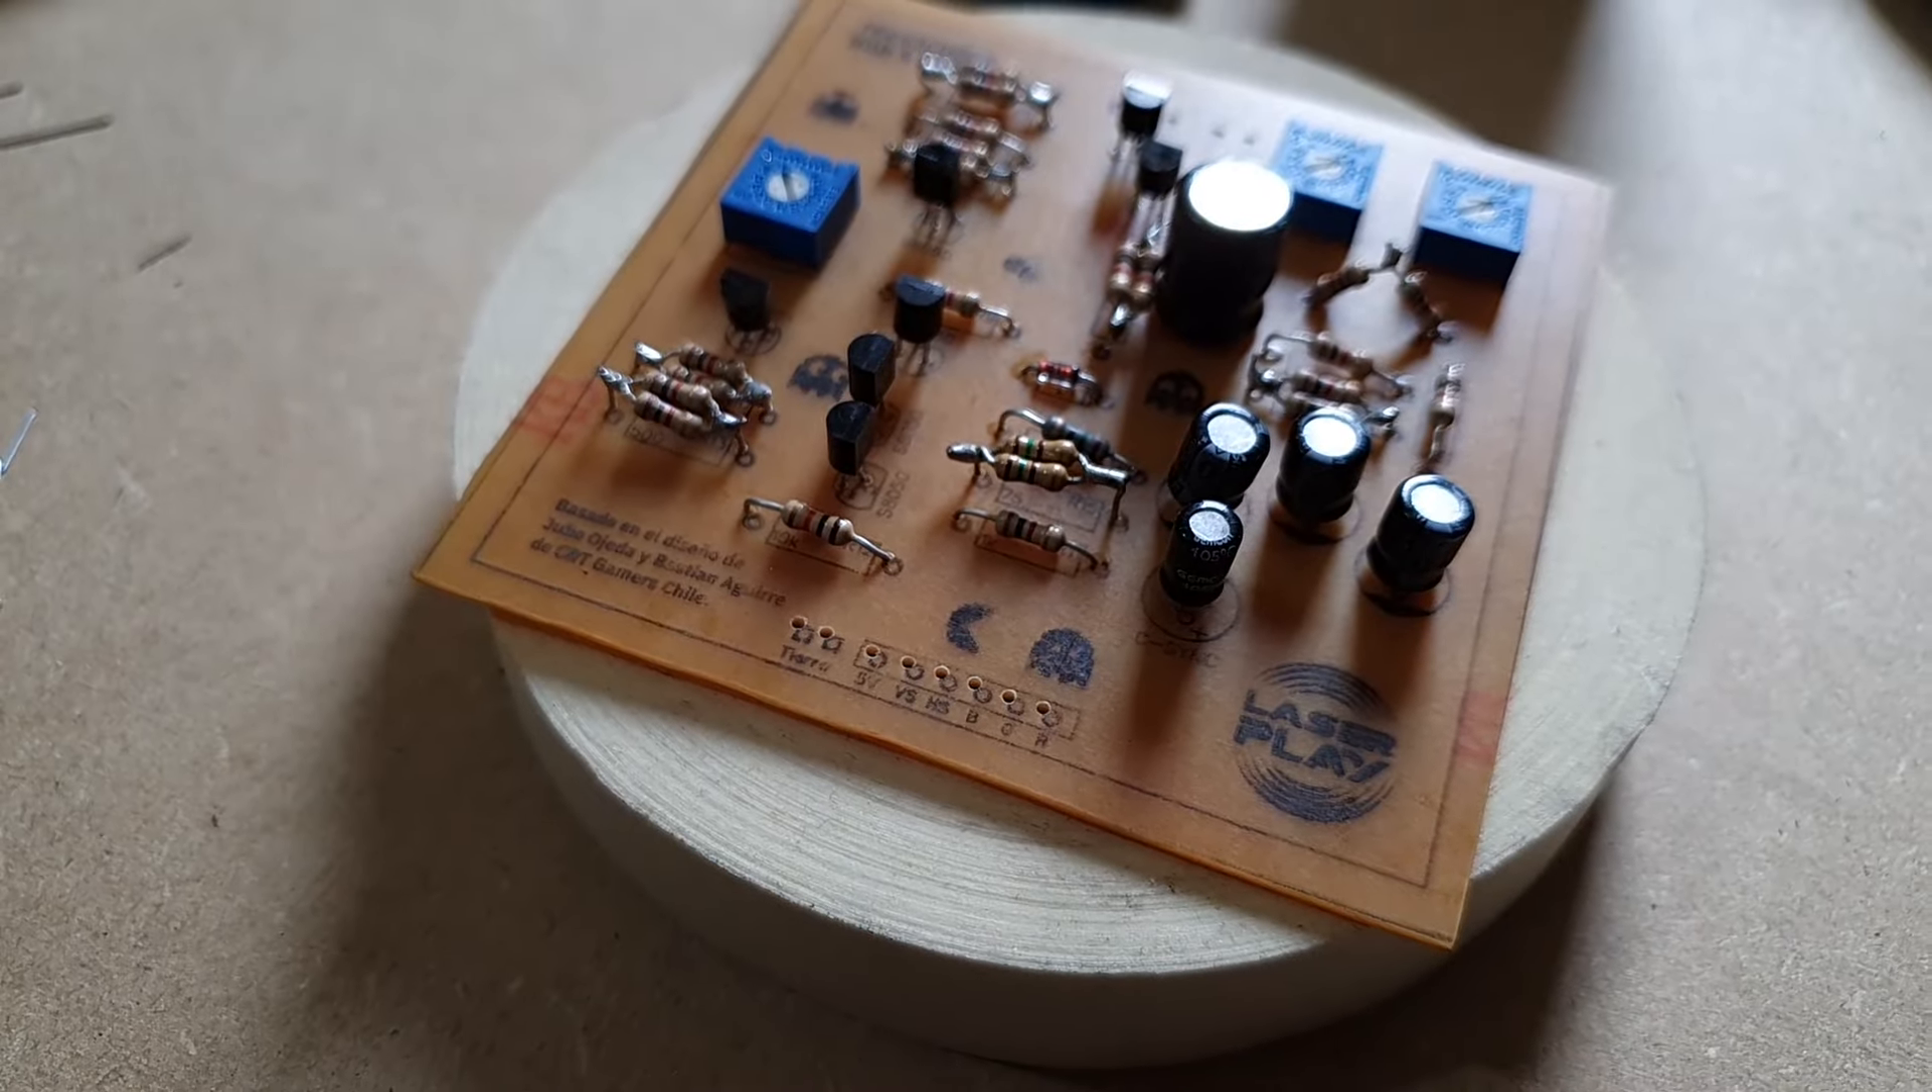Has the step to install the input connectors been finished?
No.